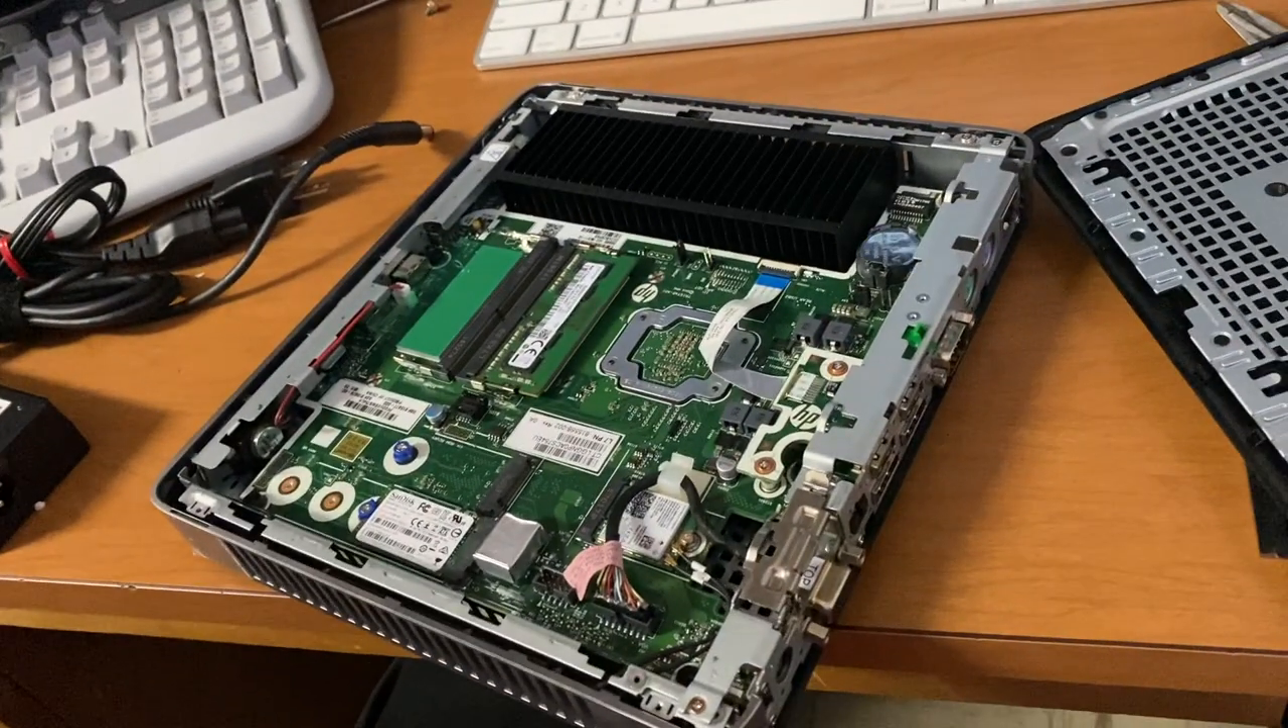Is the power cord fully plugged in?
No.